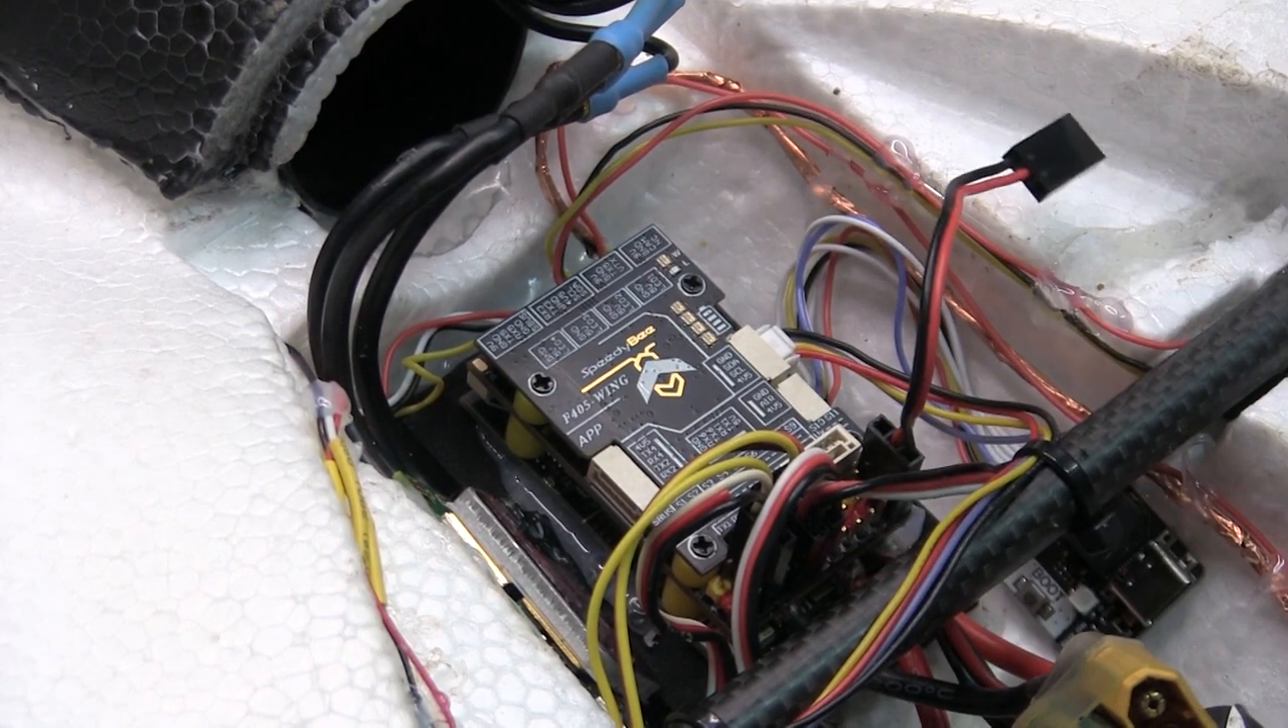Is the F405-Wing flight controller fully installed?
Yes.